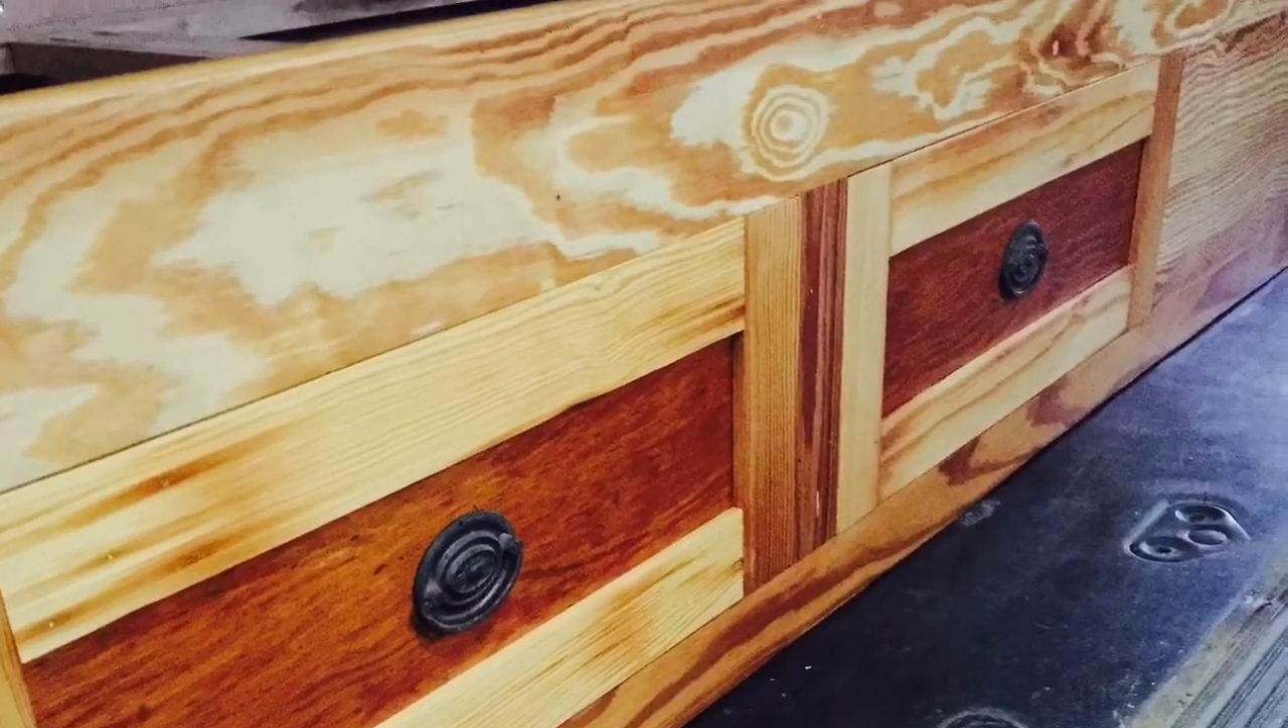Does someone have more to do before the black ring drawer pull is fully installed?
No.